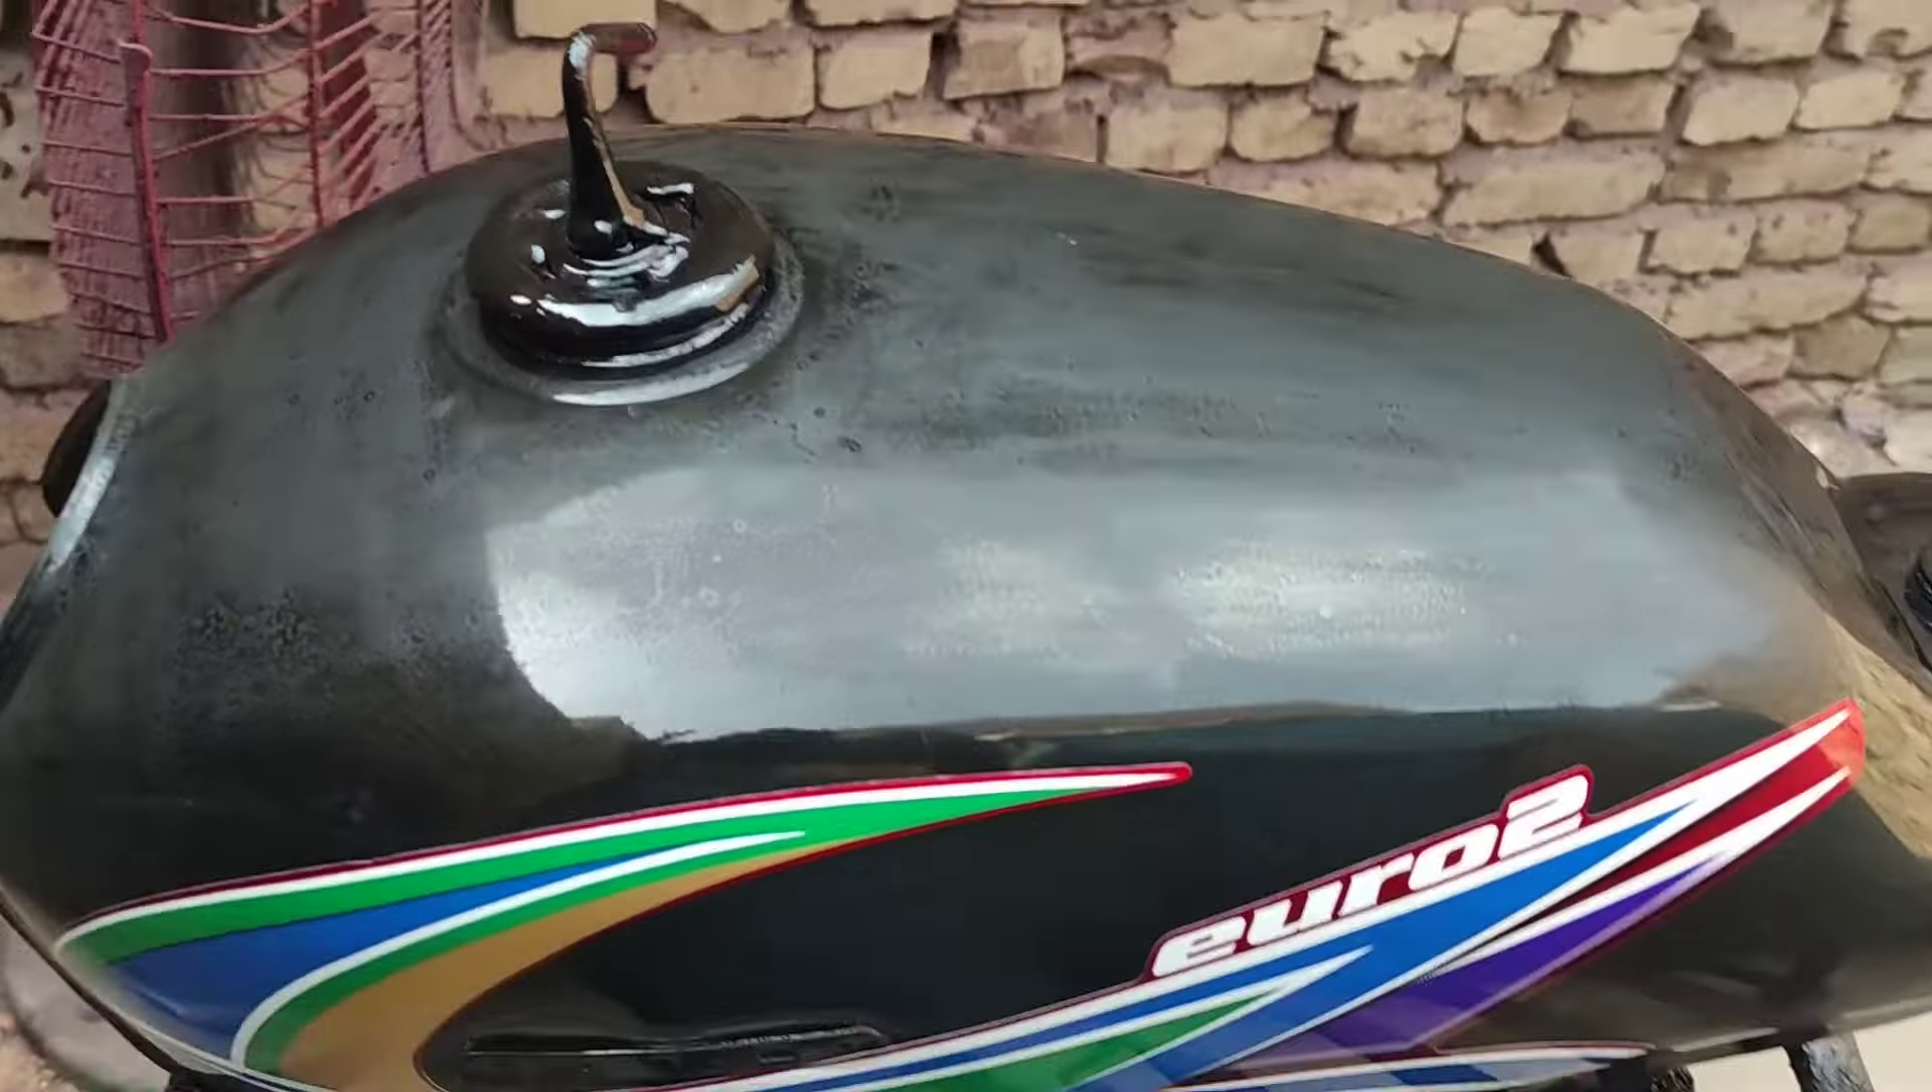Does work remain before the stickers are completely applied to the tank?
No.